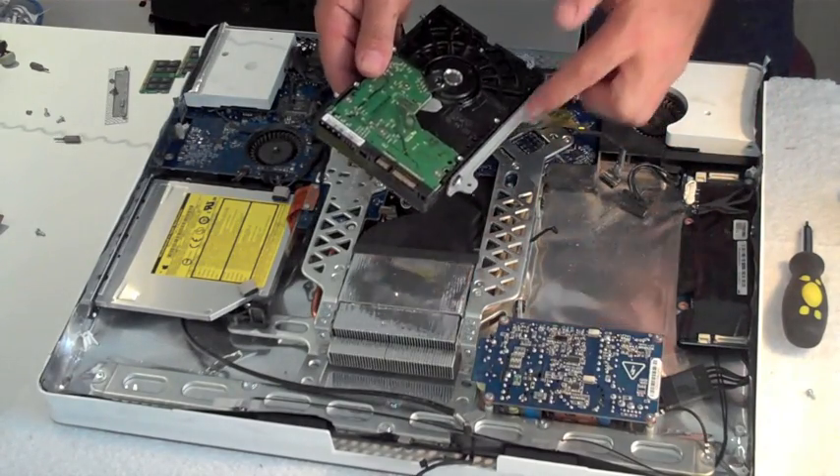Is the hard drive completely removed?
Yes.